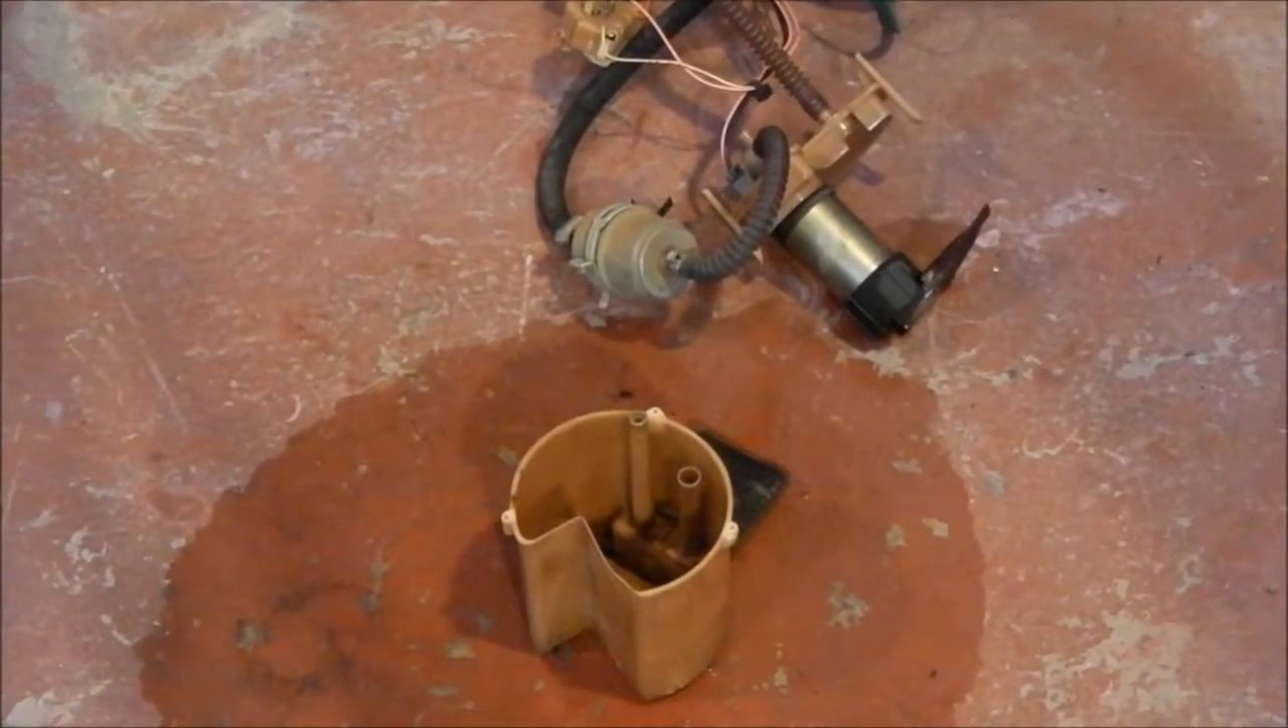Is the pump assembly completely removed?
Yes.